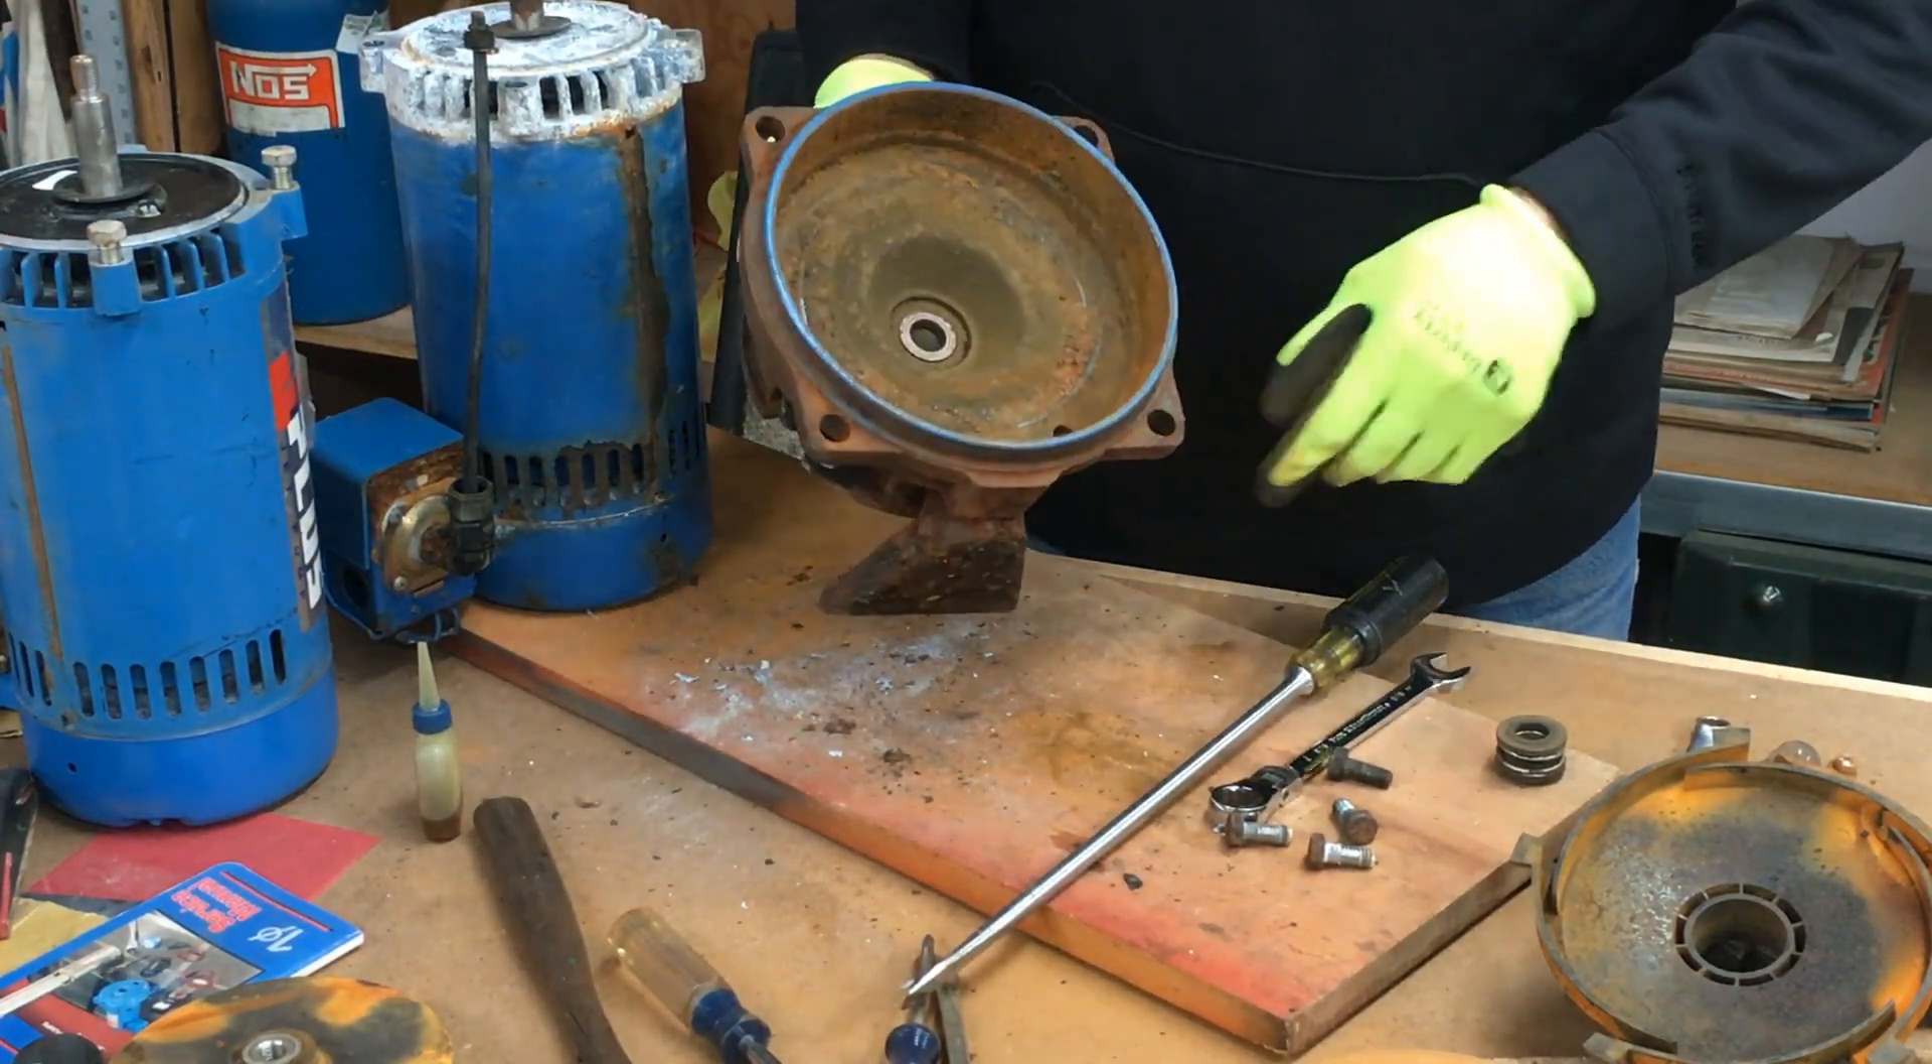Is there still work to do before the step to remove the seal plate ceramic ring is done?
Yes.